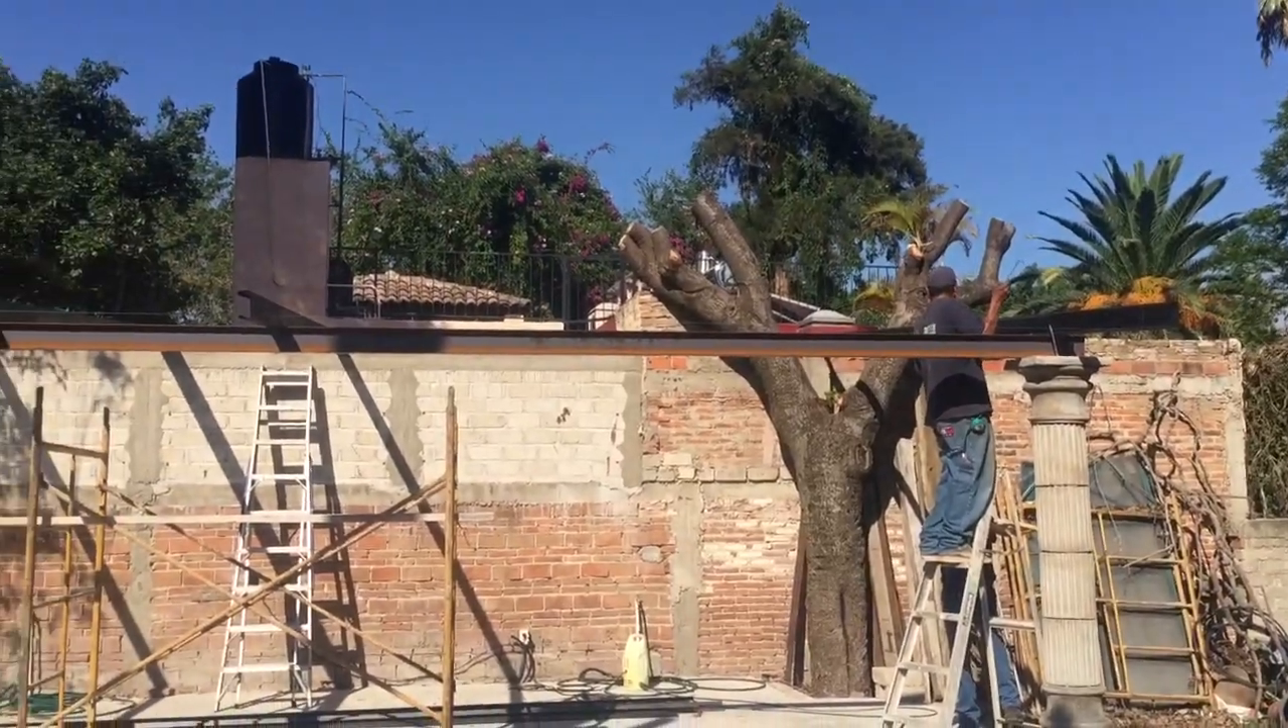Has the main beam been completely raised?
Yes.